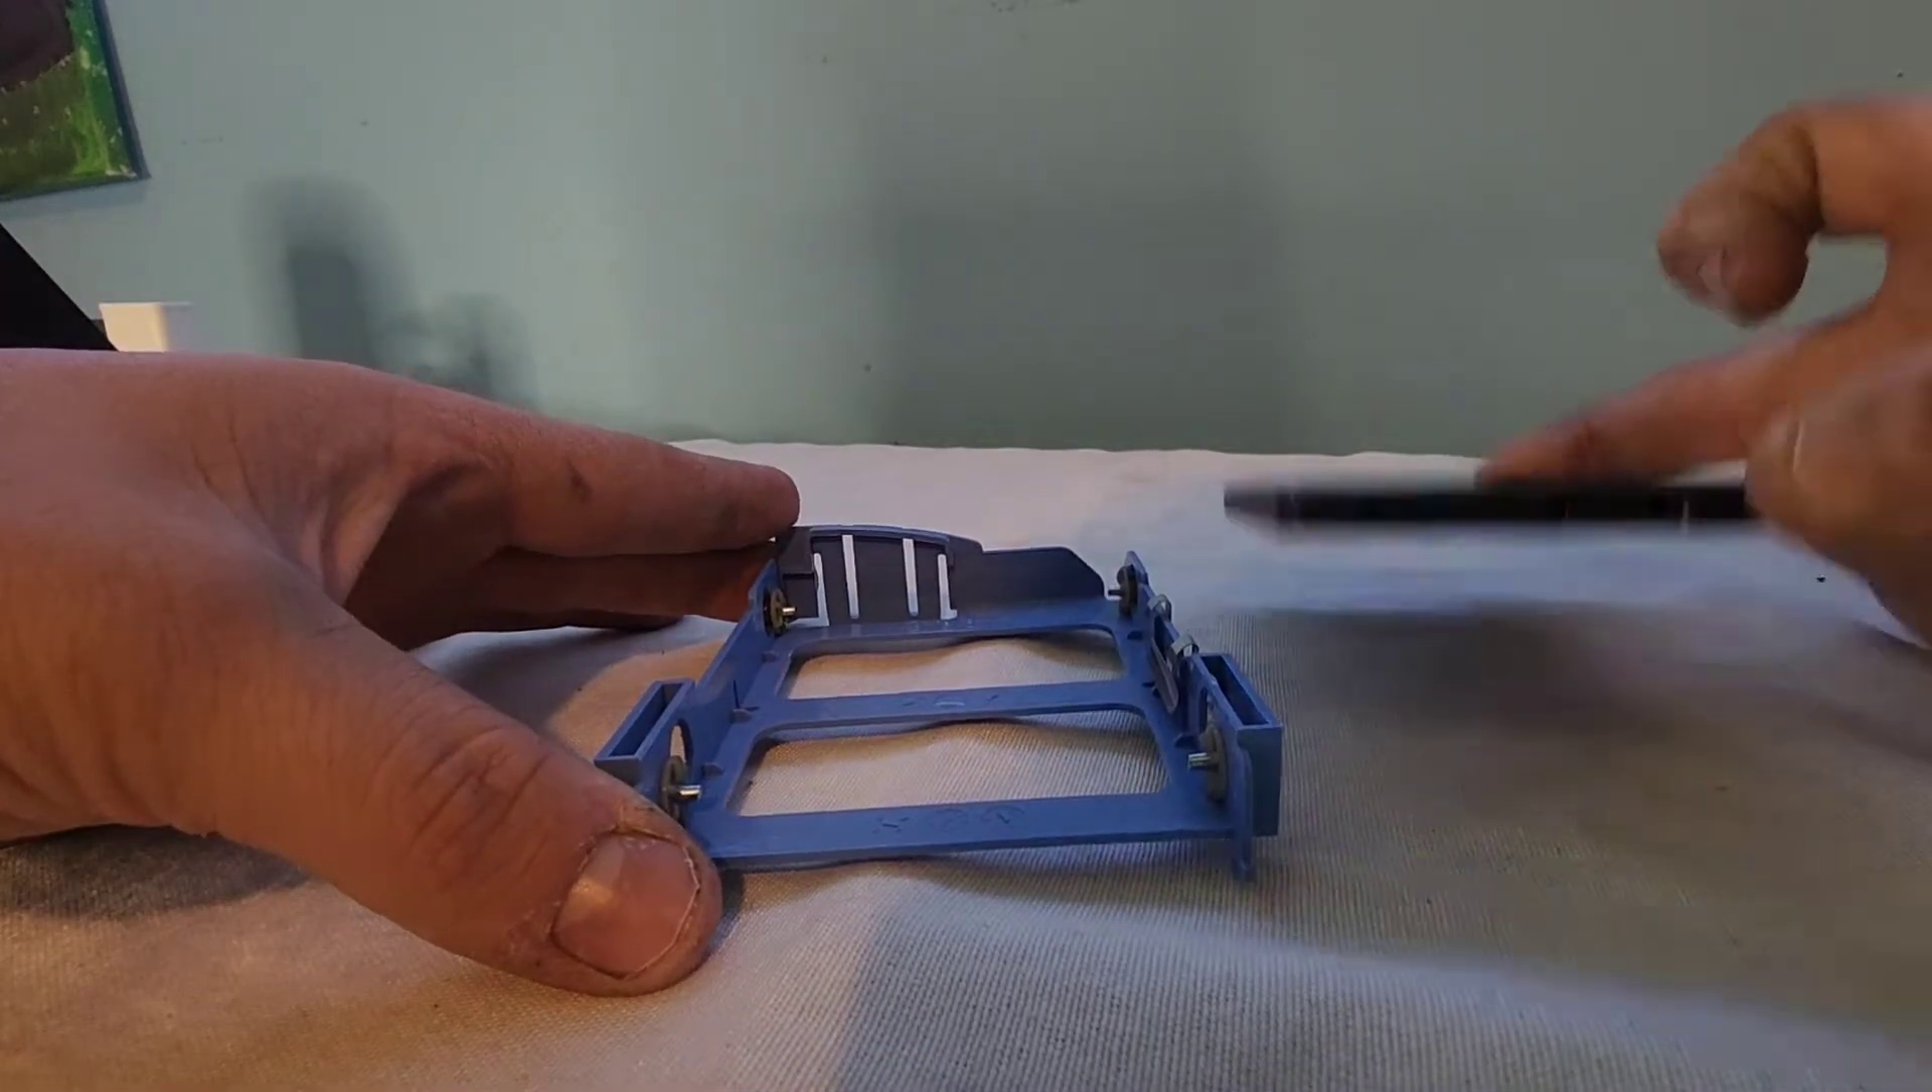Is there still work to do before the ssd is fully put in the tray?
Yes.